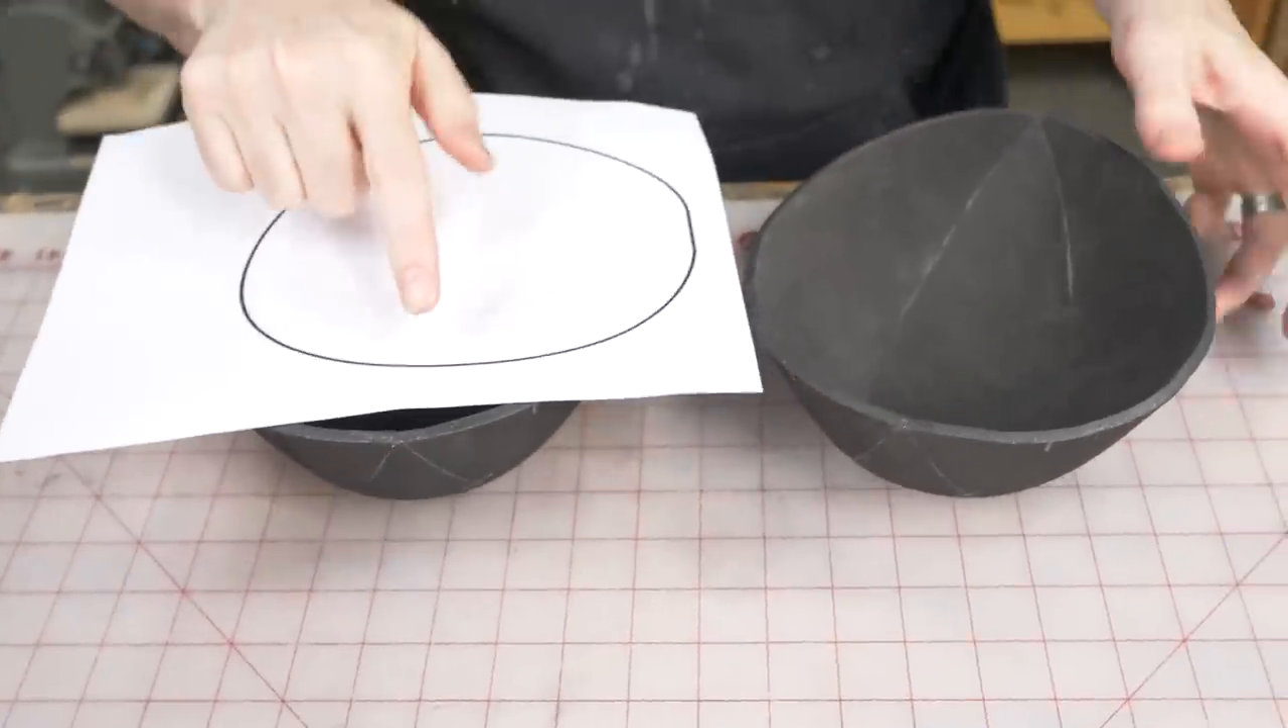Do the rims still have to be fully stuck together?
Yes.